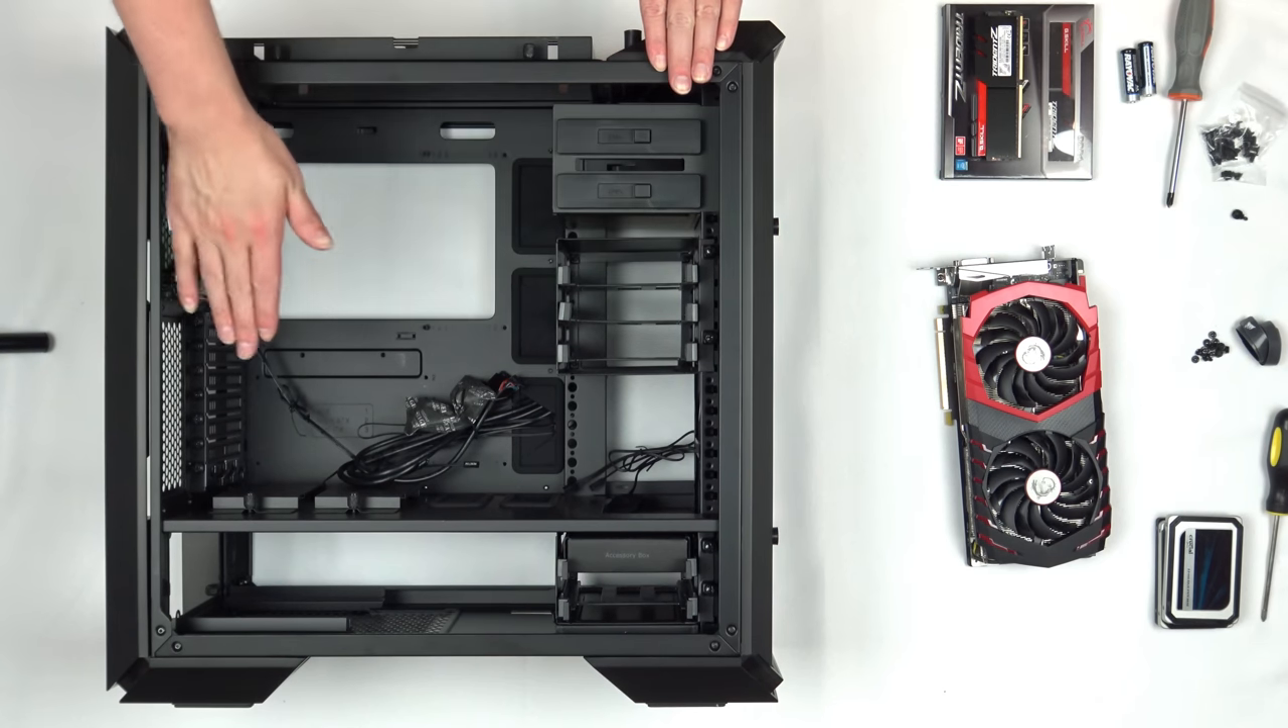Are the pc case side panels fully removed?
Yes.